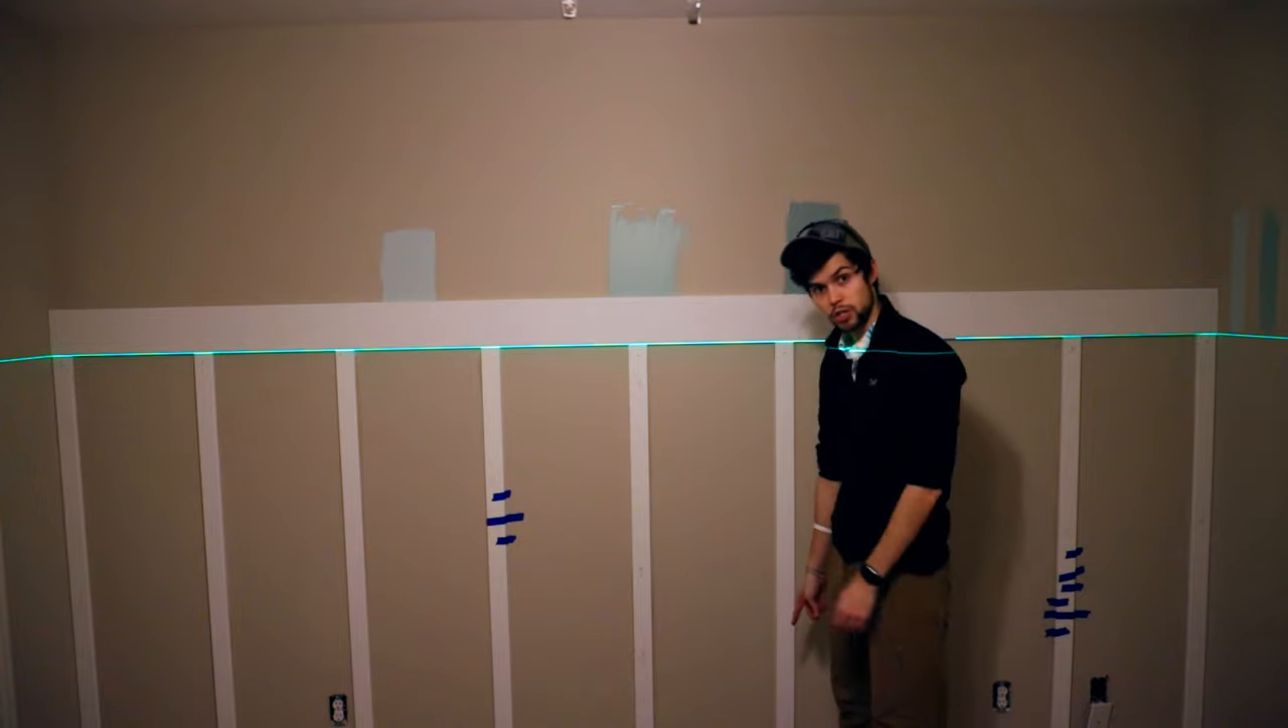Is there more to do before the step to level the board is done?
No.